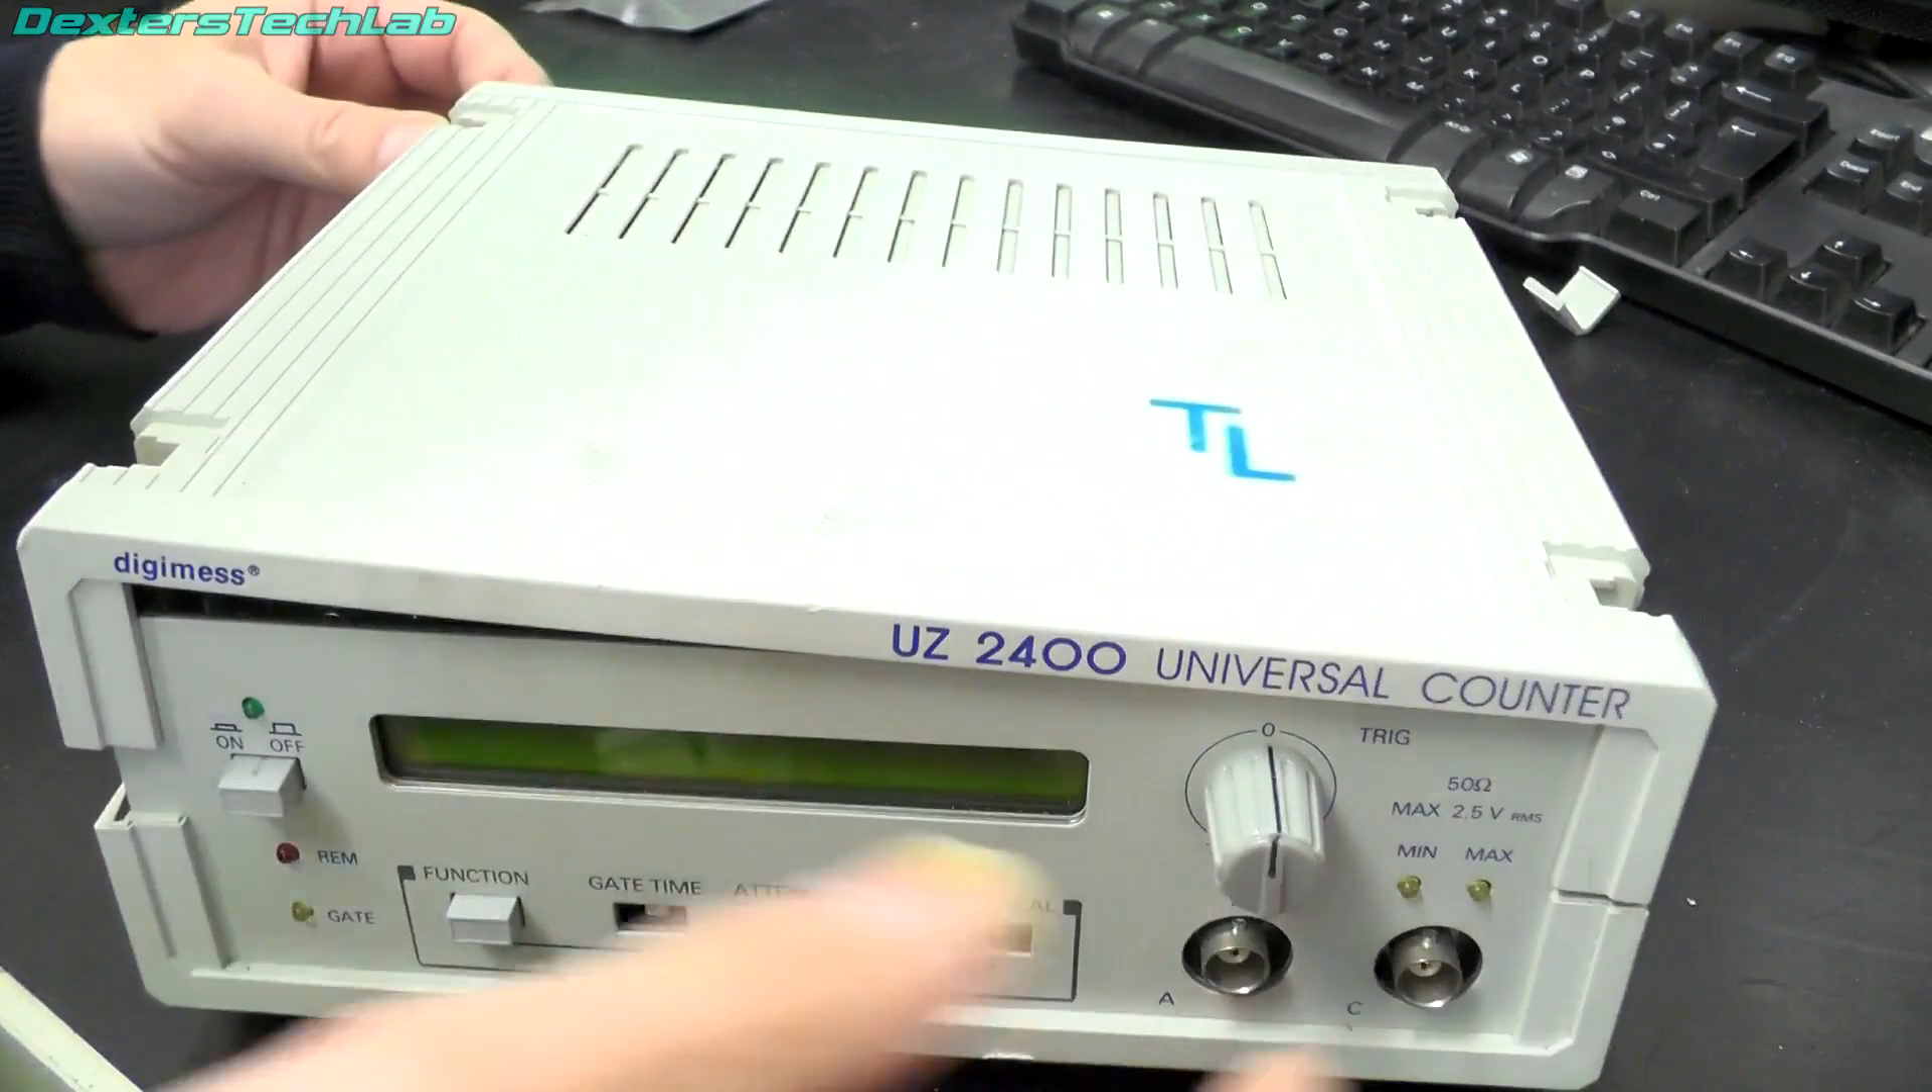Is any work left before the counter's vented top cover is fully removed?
Yes.